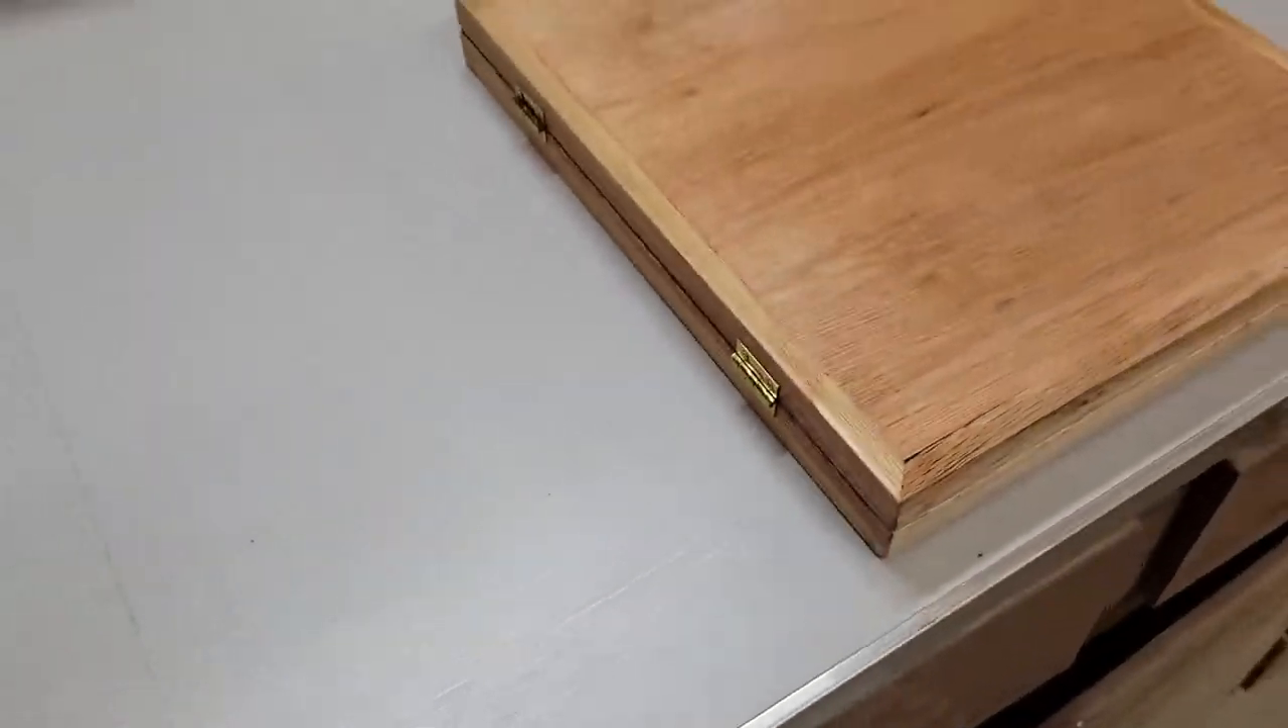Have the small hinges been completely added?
Yes.